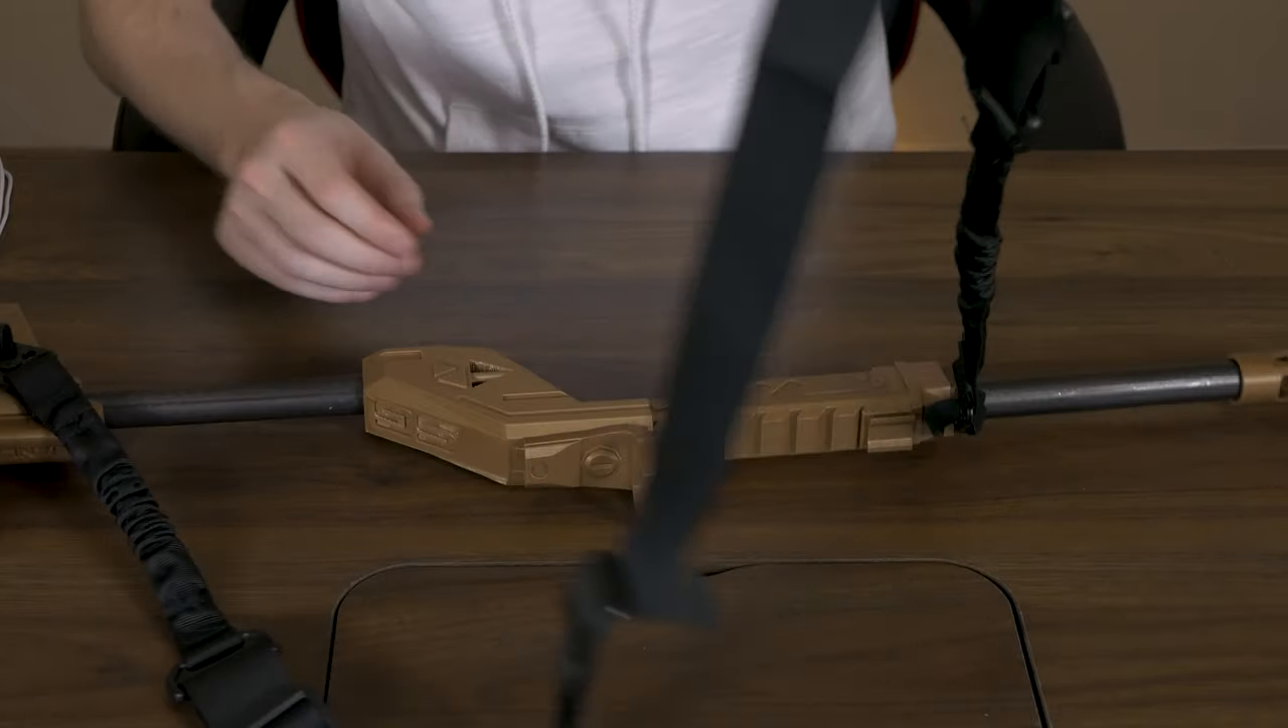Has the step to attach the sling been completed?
Yes.